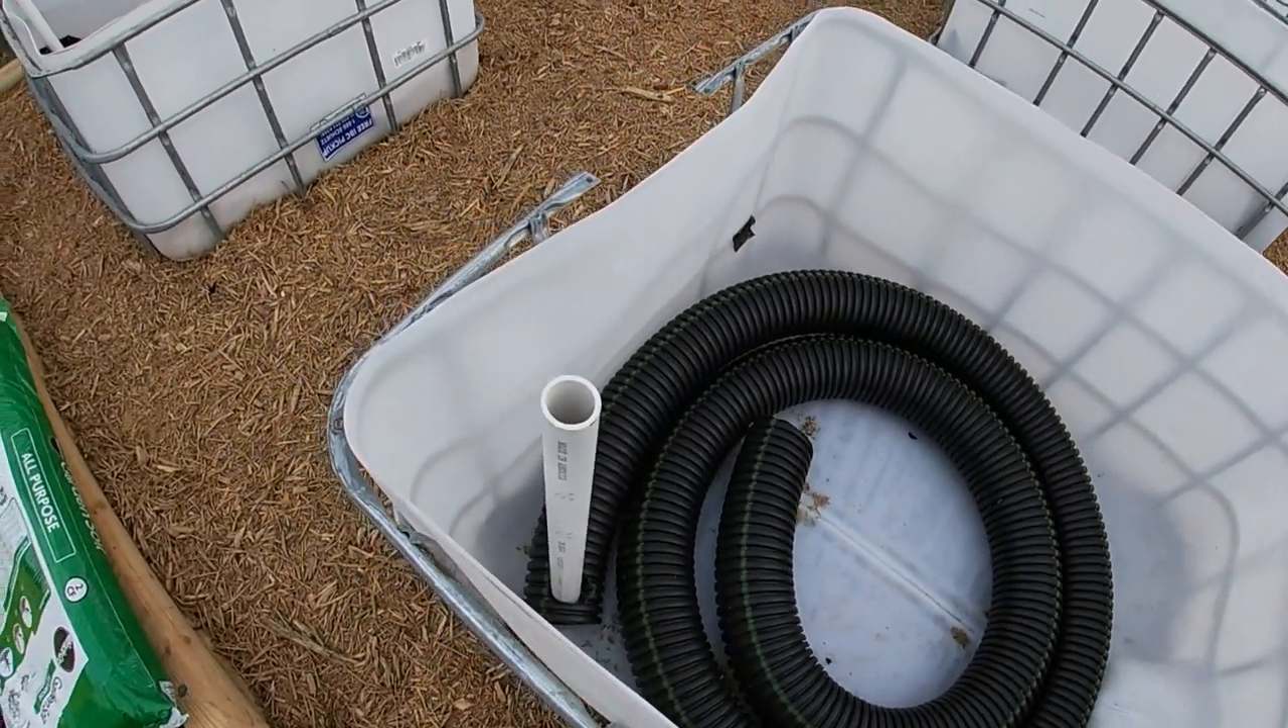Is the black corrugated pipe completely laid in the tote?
Yes.